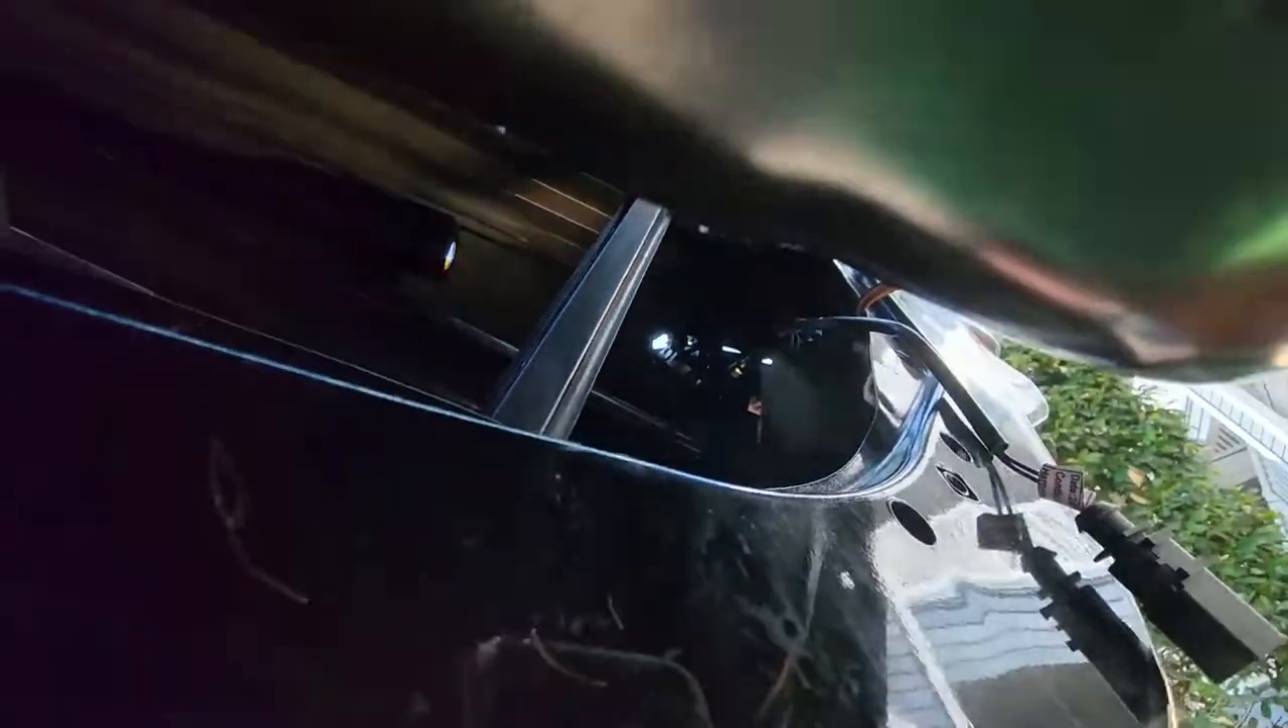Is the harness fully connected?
No.